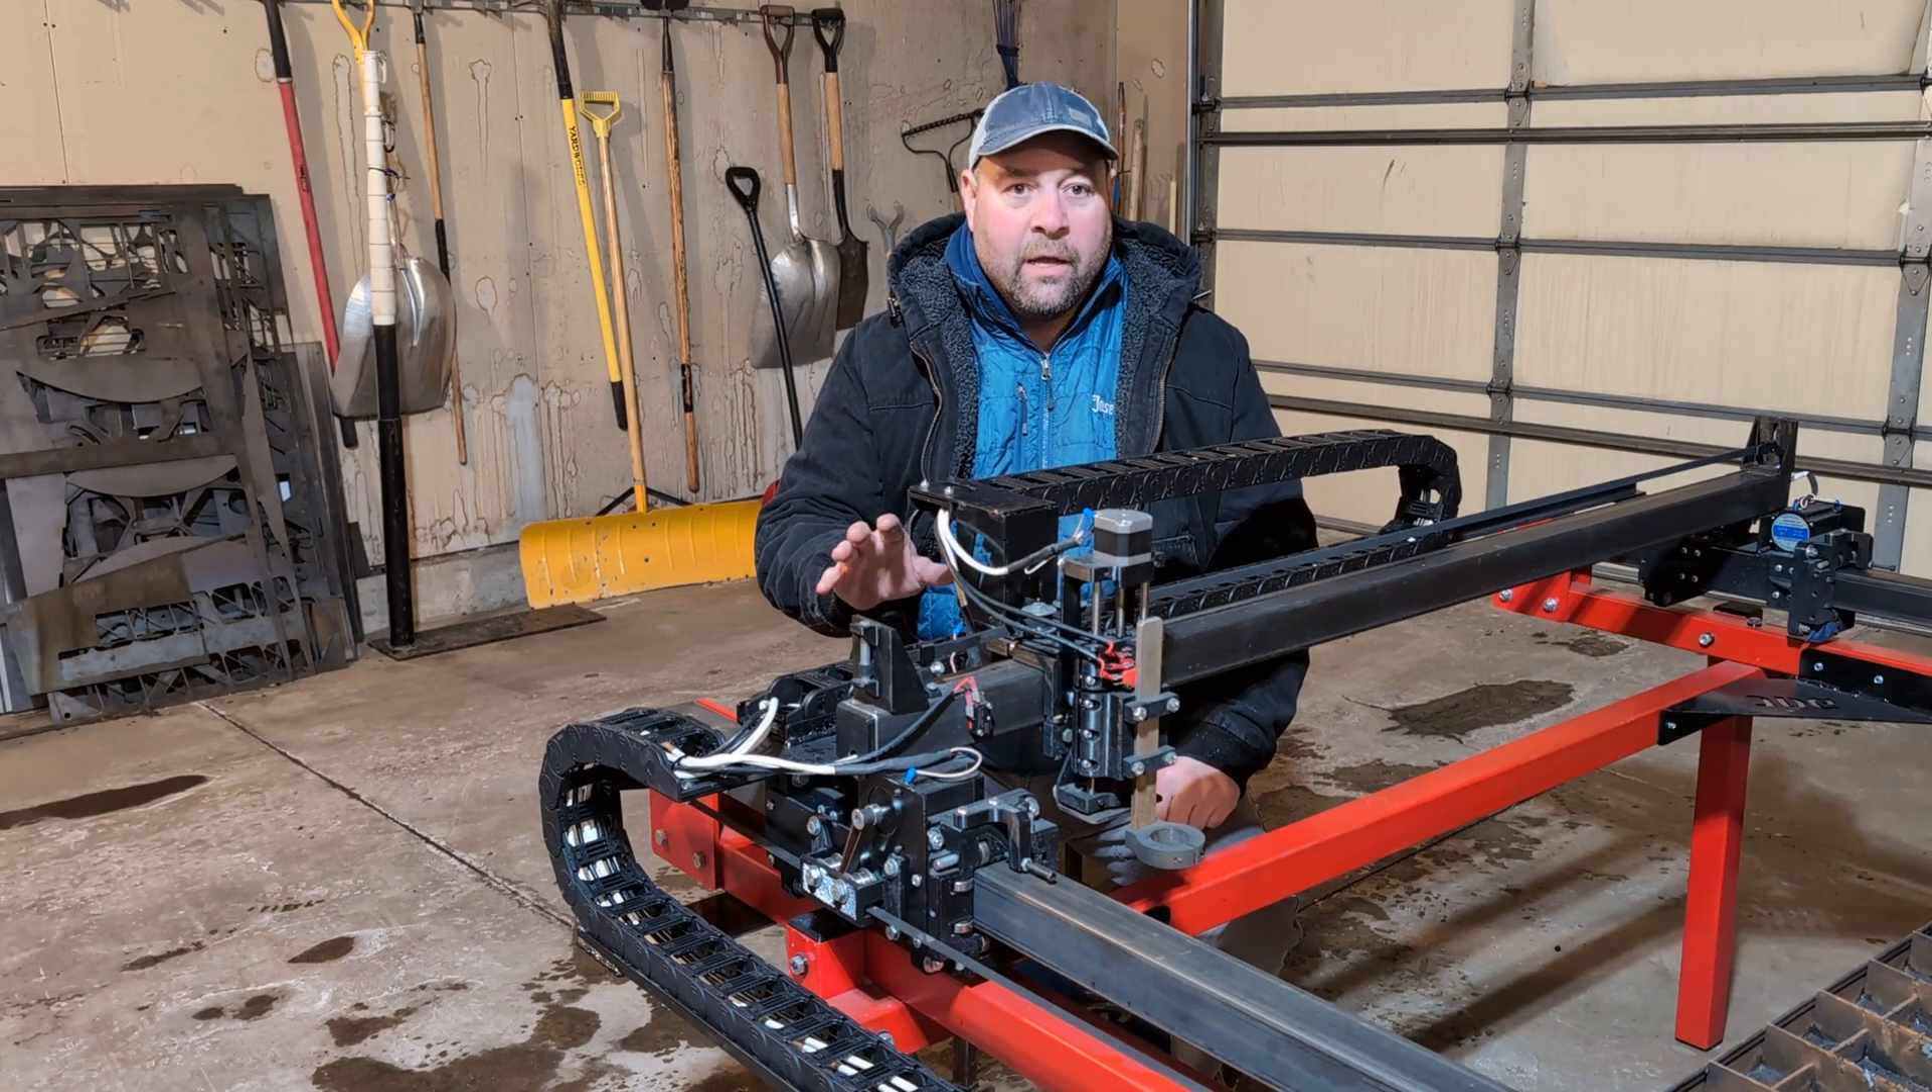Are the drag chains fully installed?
Yes.